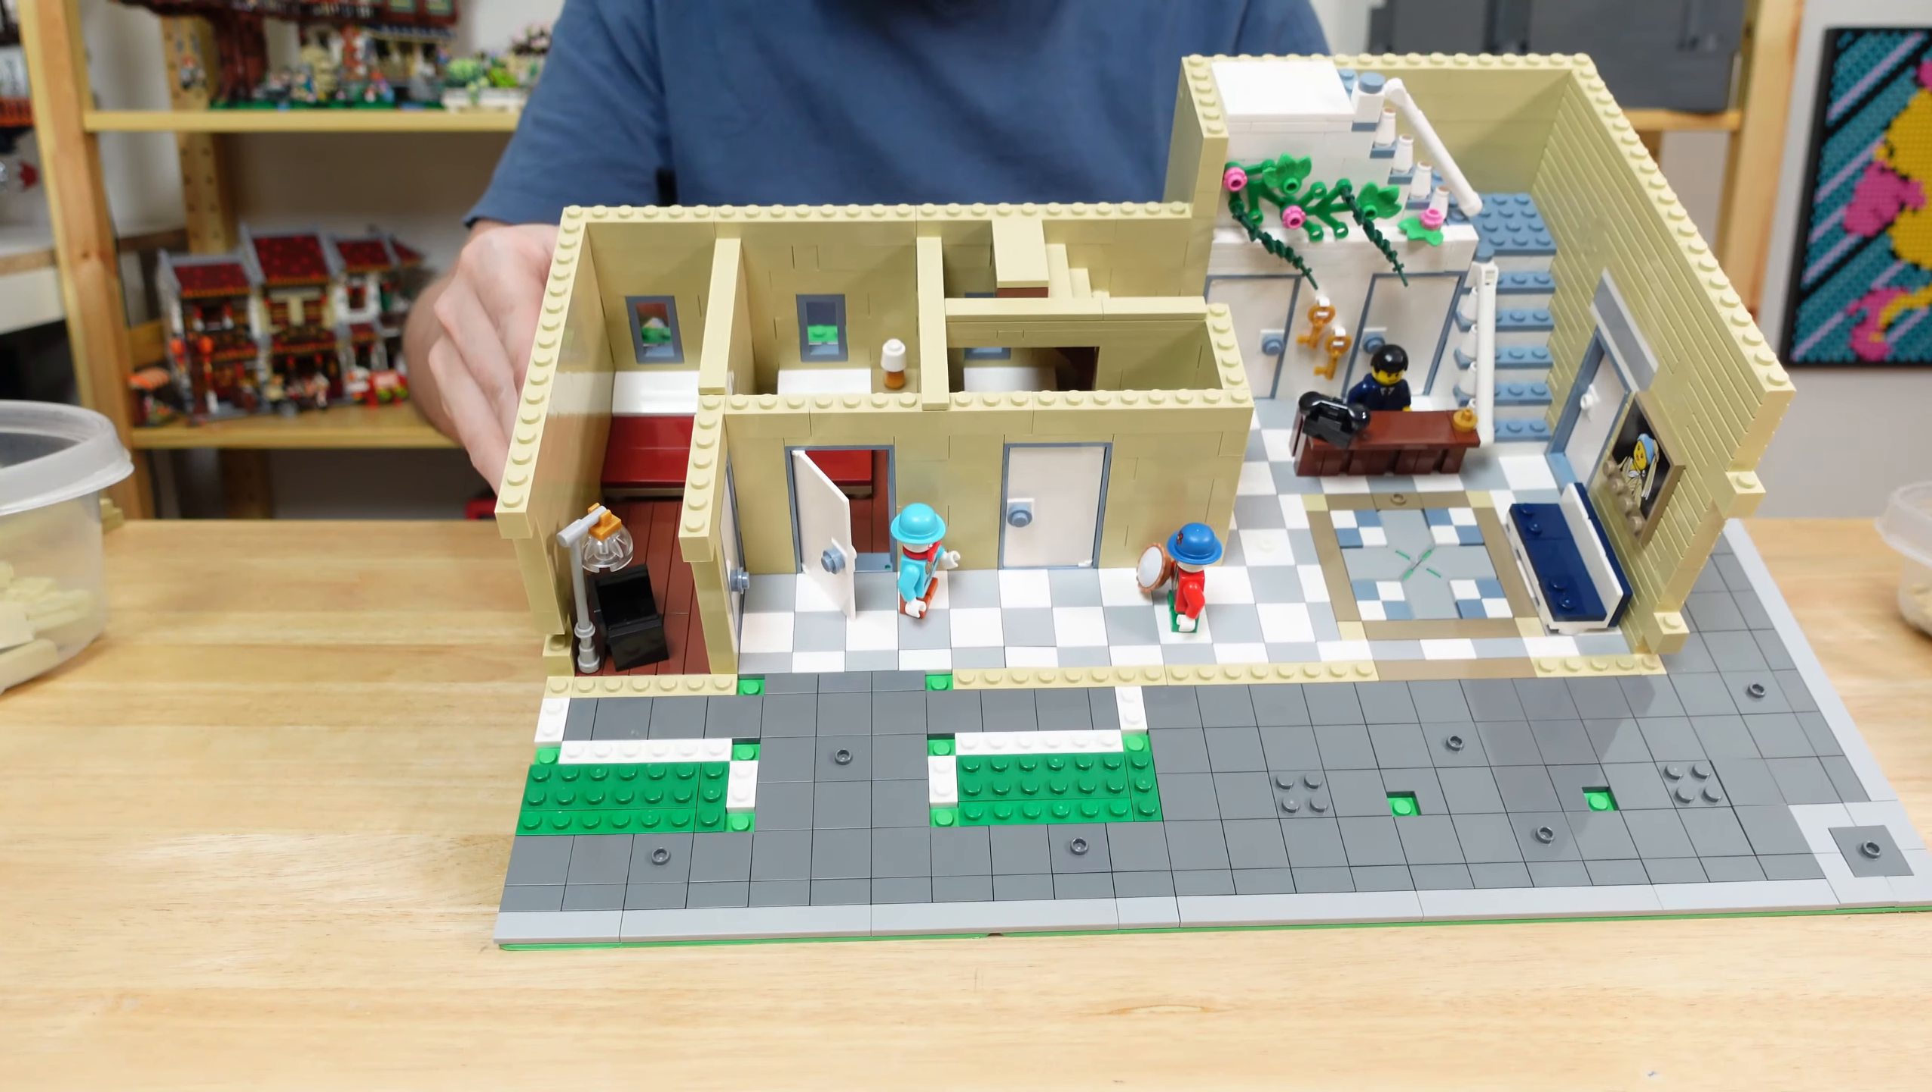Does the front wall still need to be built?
Yes.